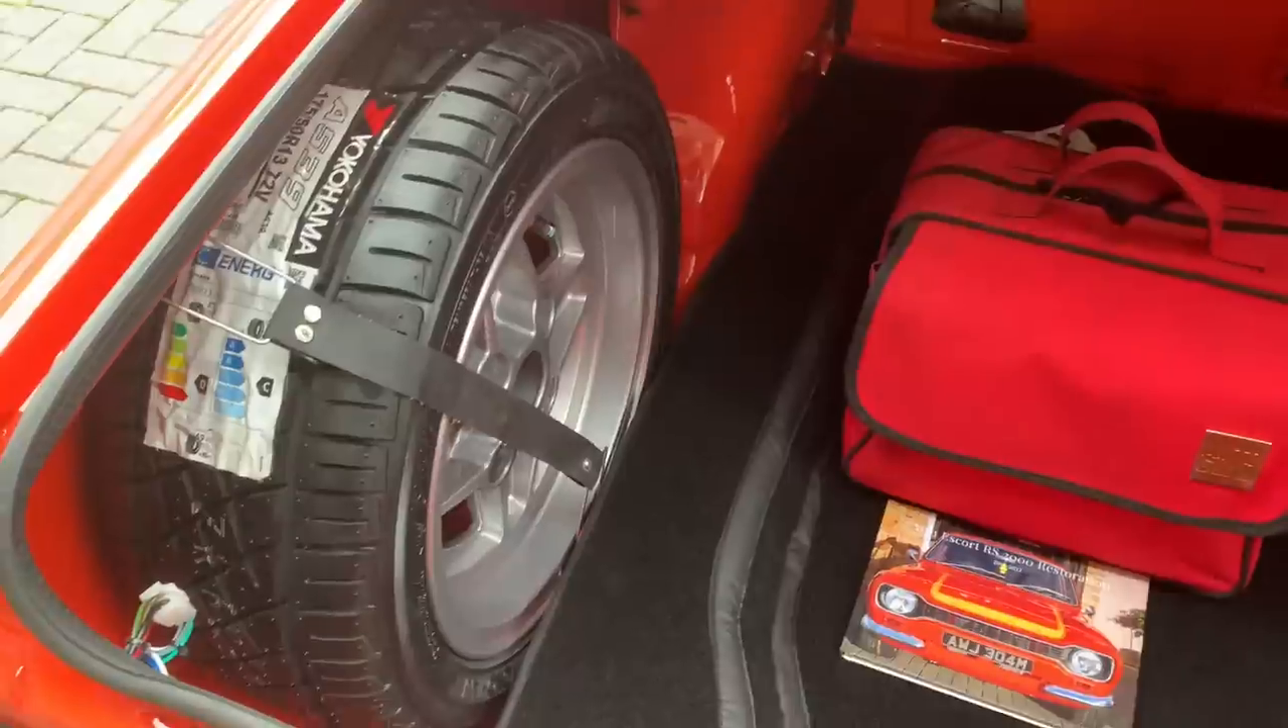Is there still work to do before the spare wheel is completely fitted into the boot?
No.